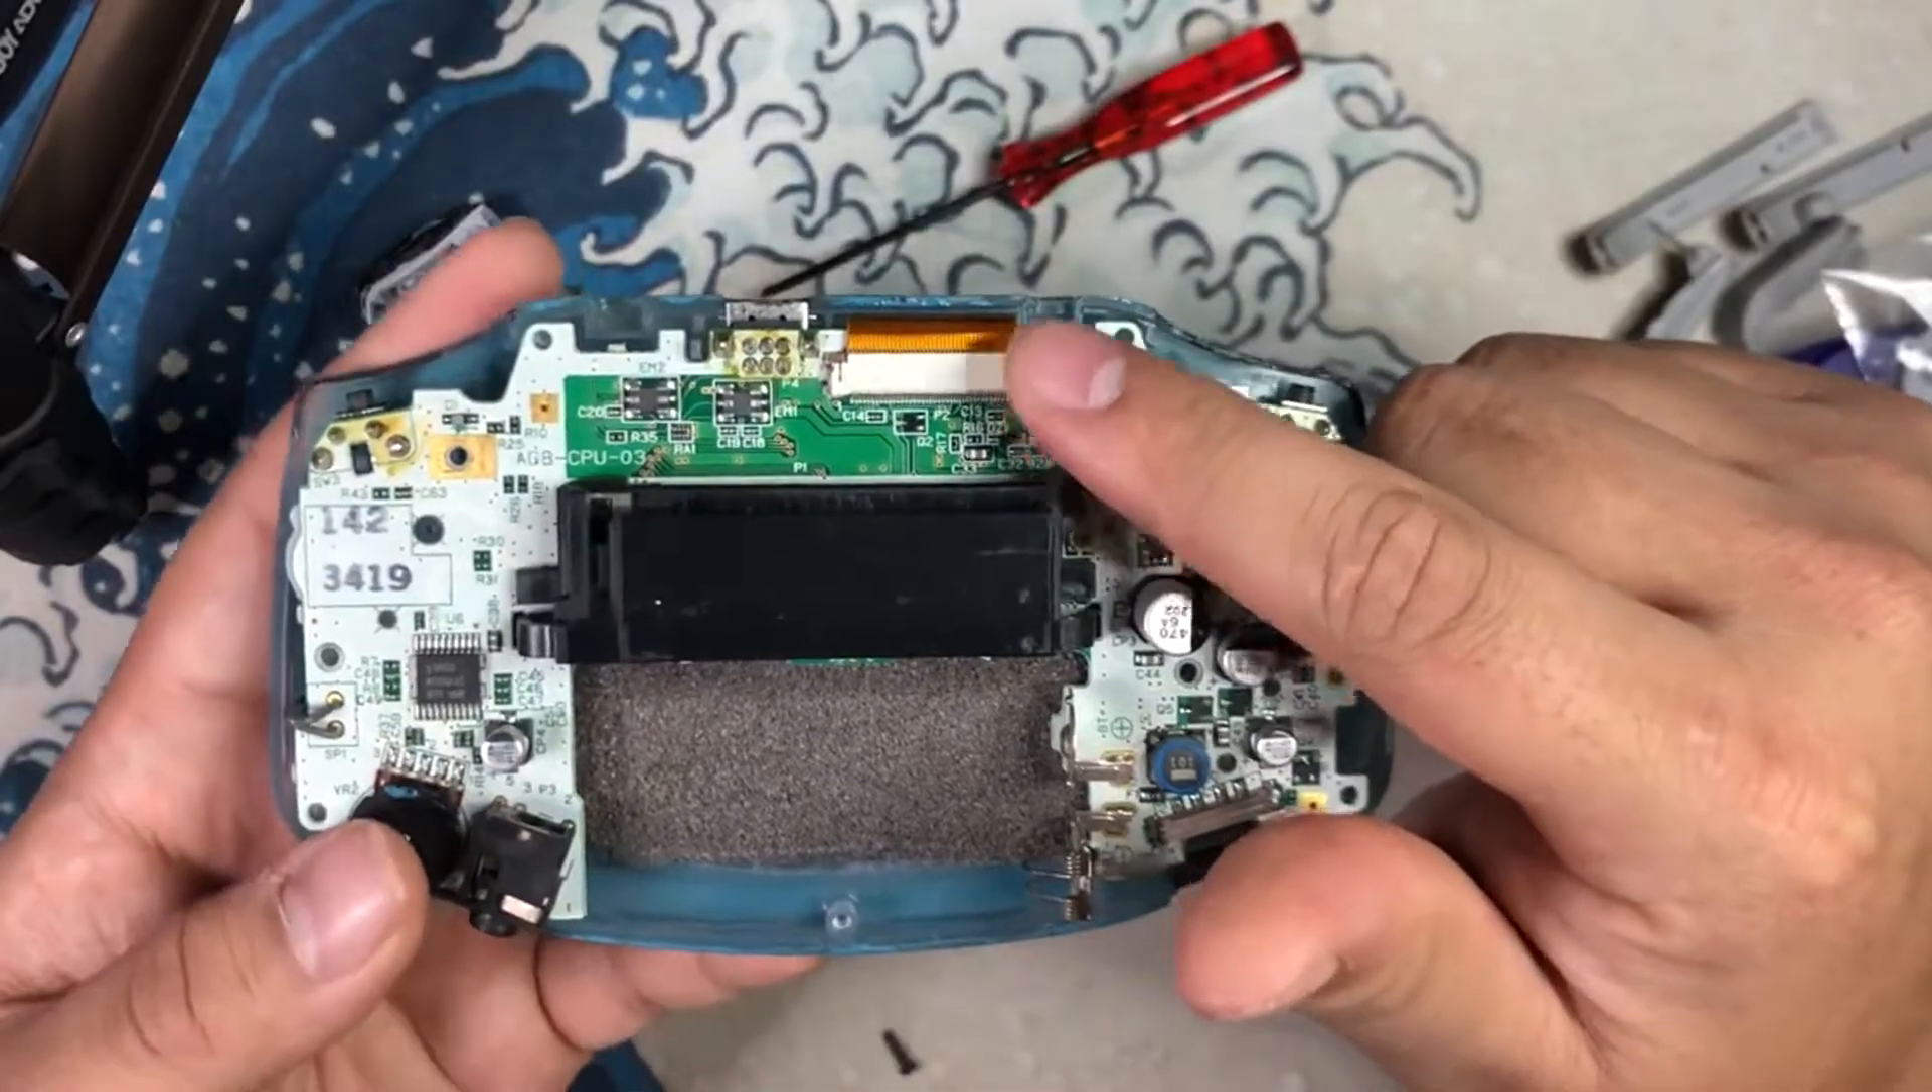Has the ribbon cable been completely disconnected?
No.